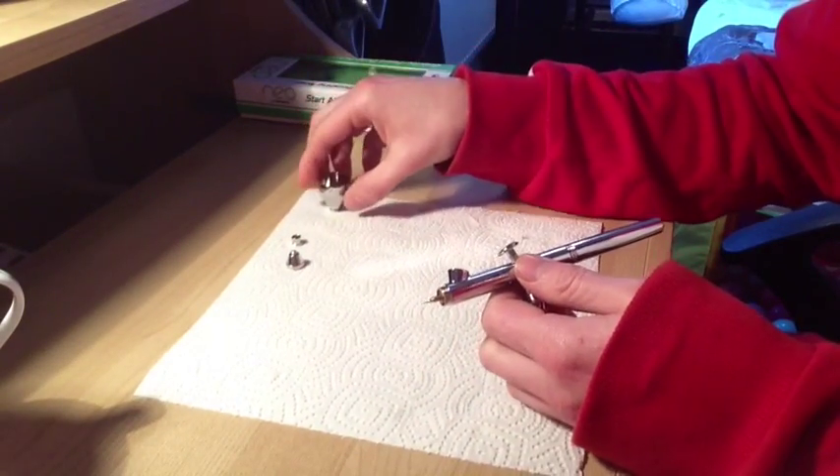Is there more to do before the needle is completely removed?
Yes.